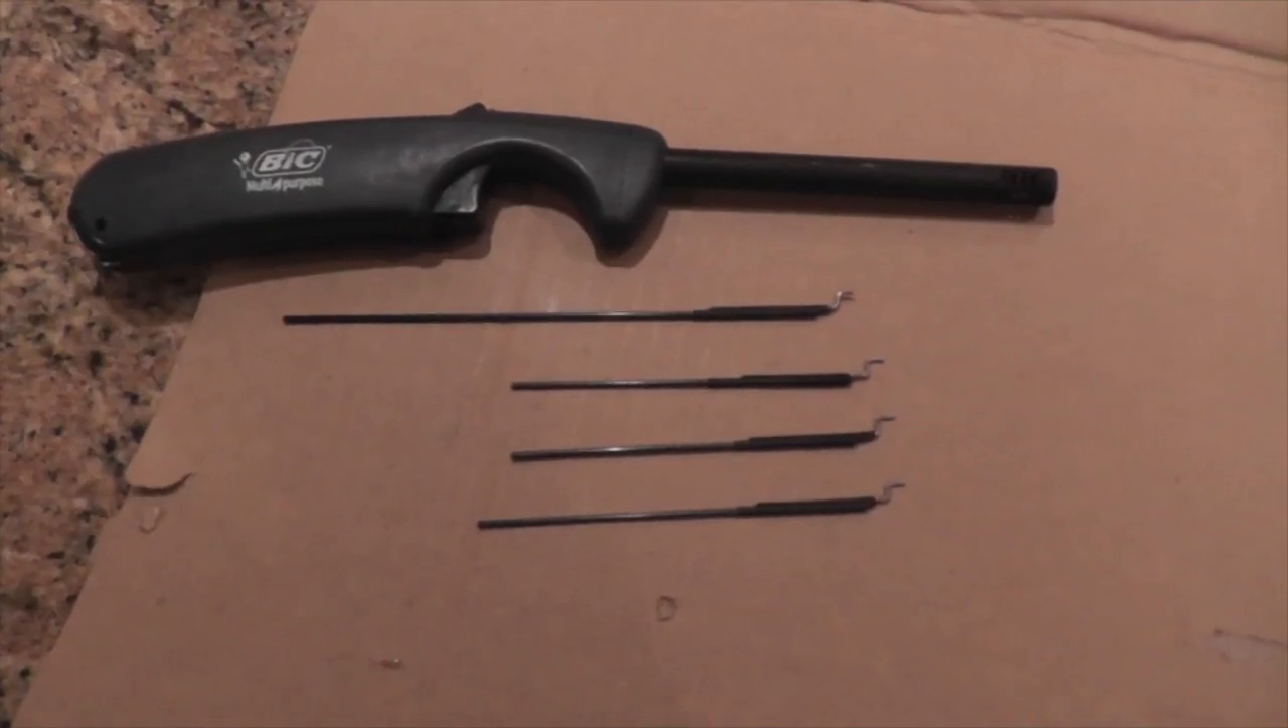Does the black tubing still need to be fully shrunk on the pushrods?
No.